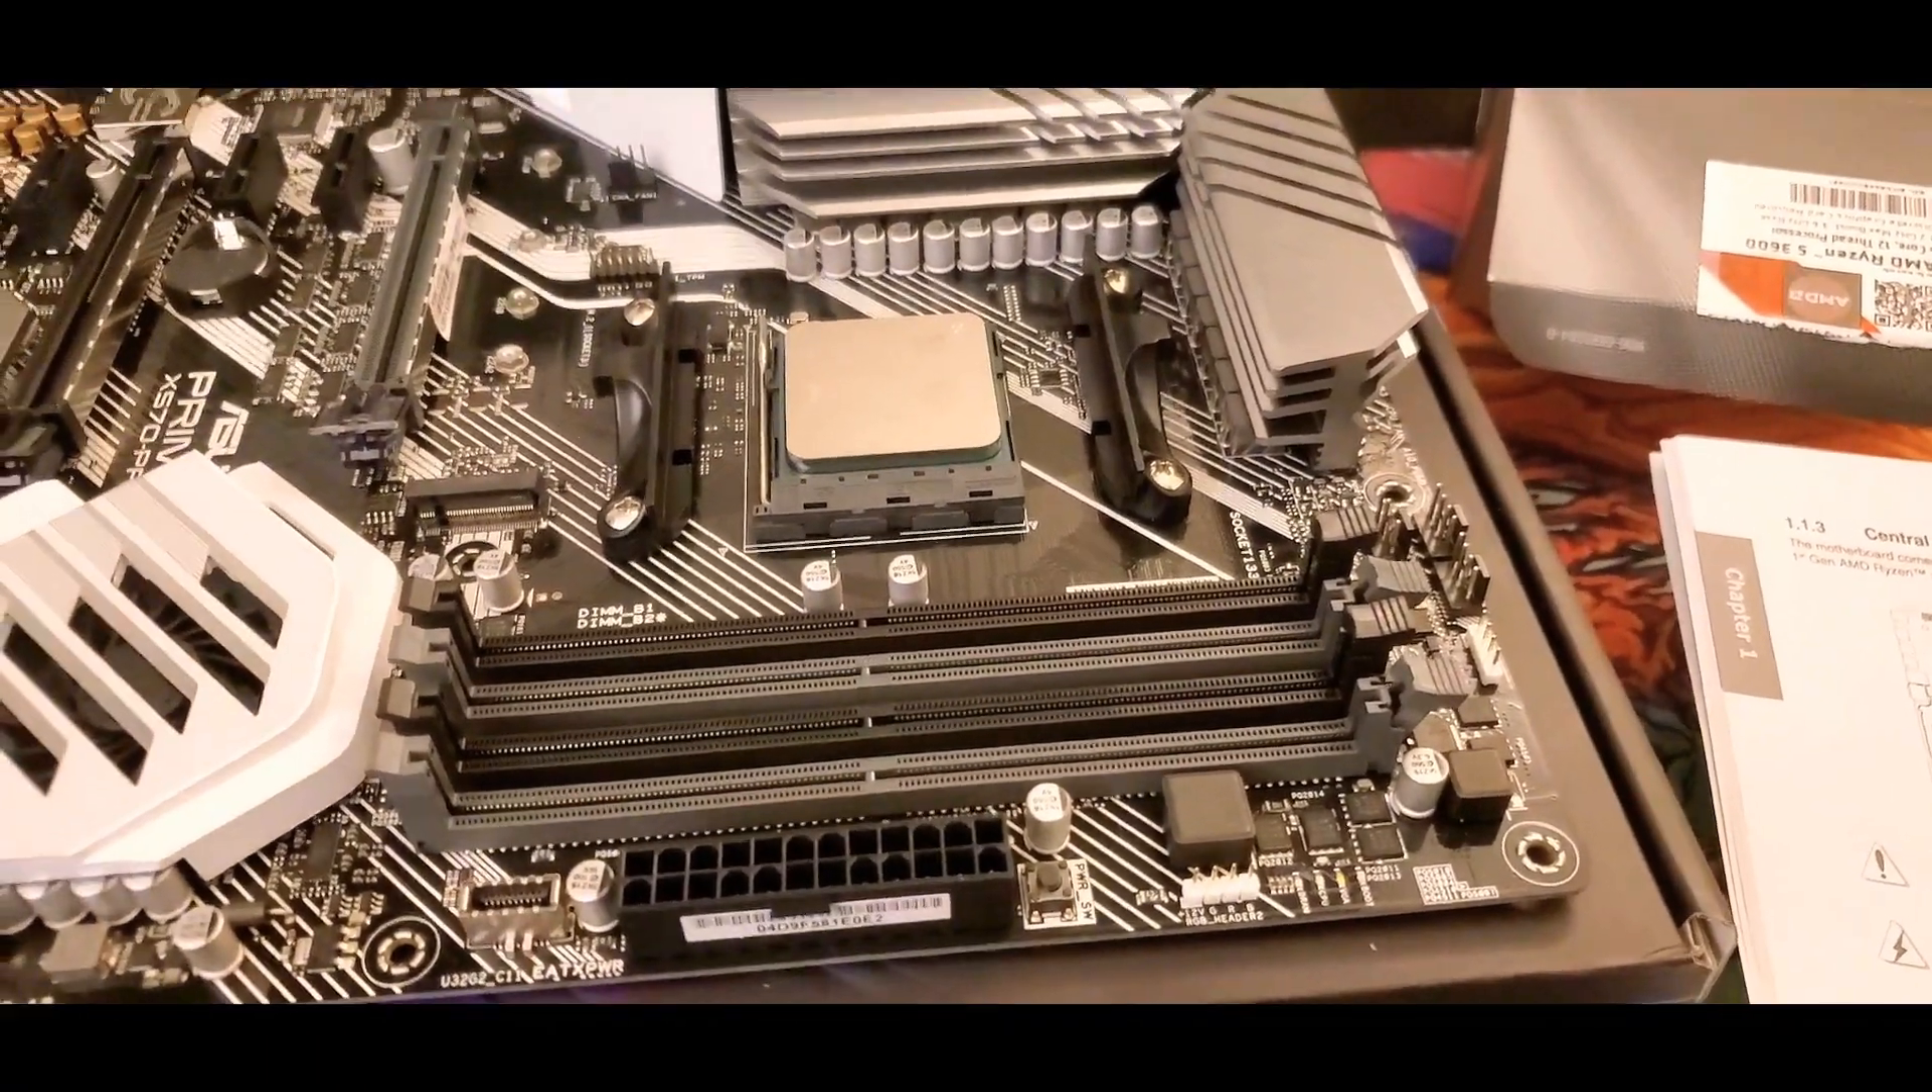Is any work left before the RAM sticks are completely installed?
Yes.